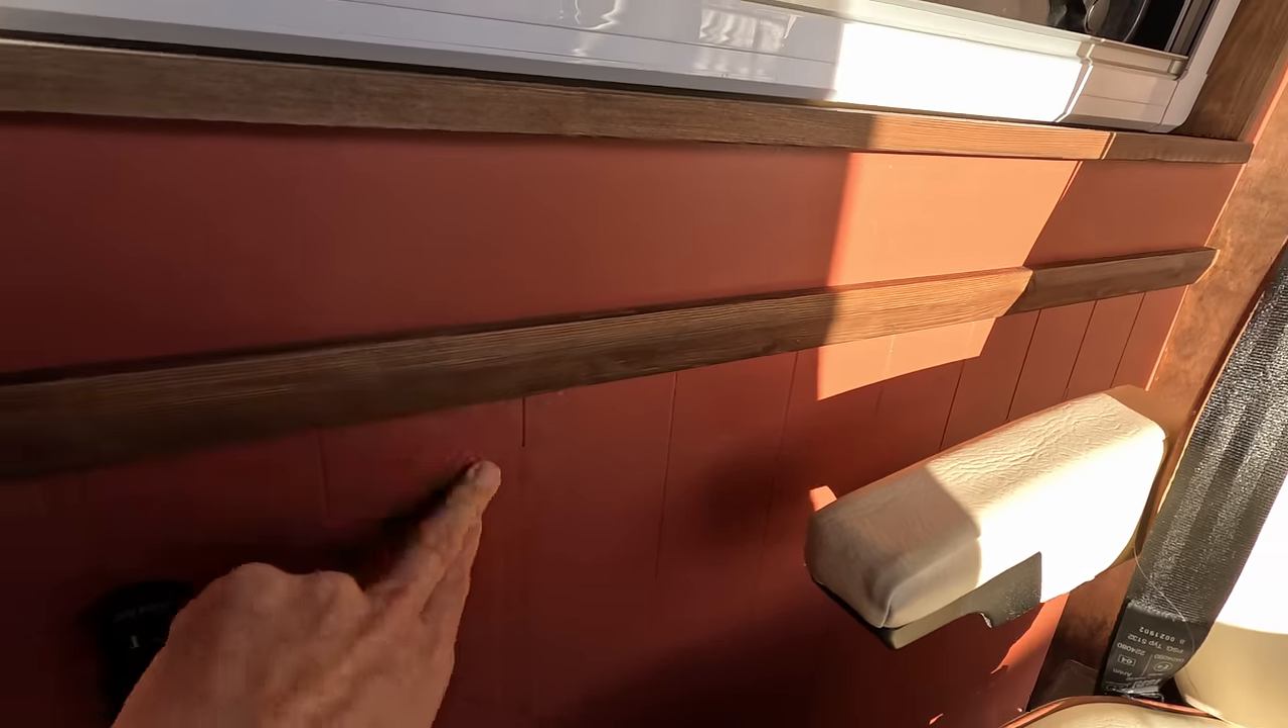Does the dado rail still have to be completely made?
No.